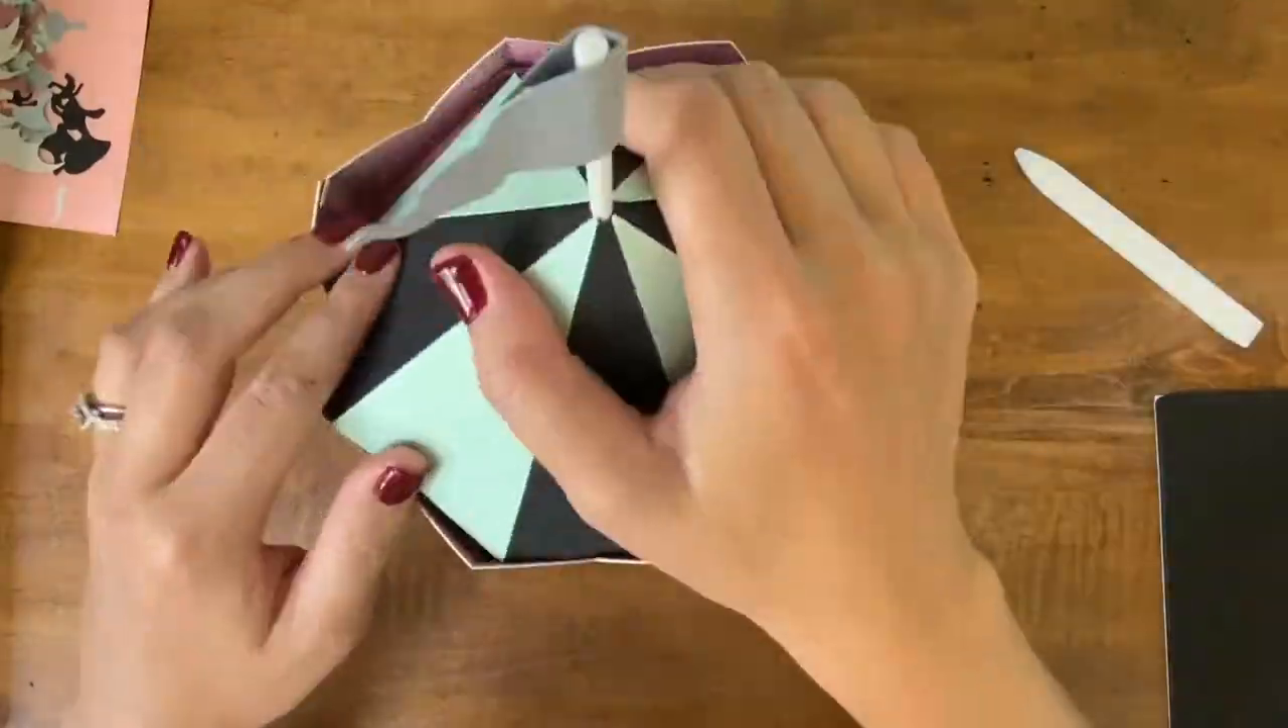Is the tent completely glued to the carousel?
No.